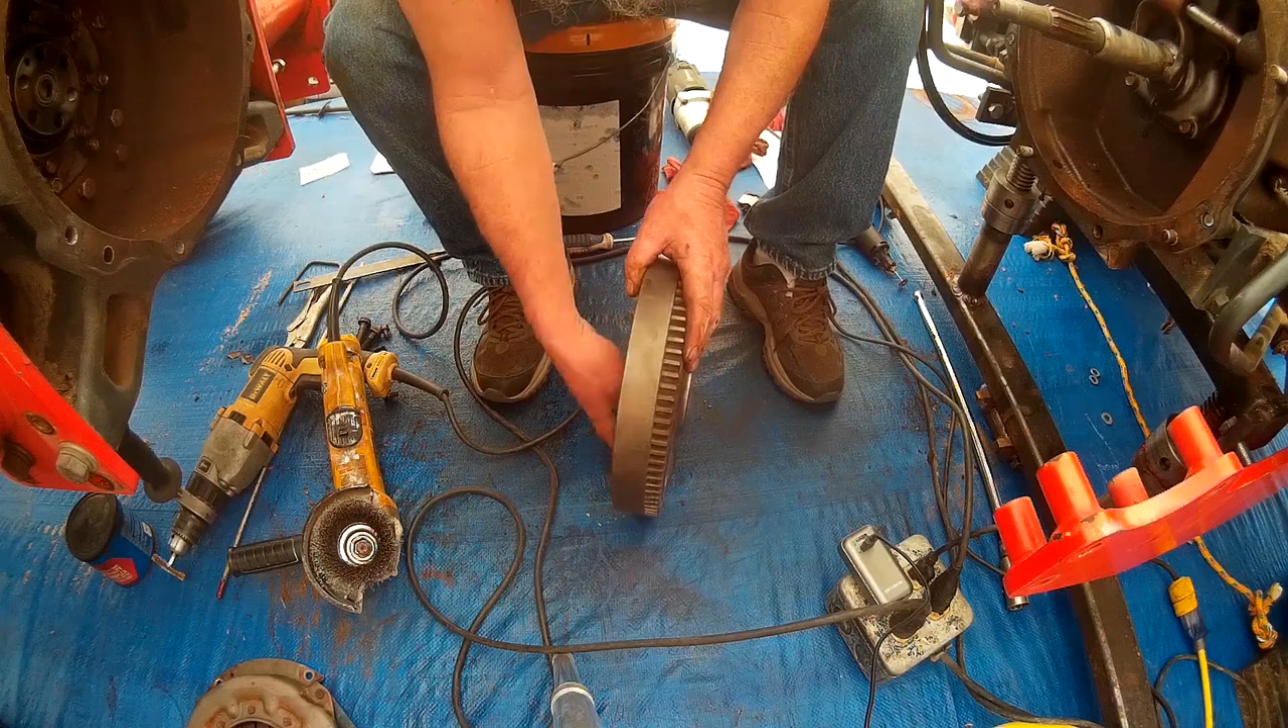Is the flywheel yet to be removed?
No.